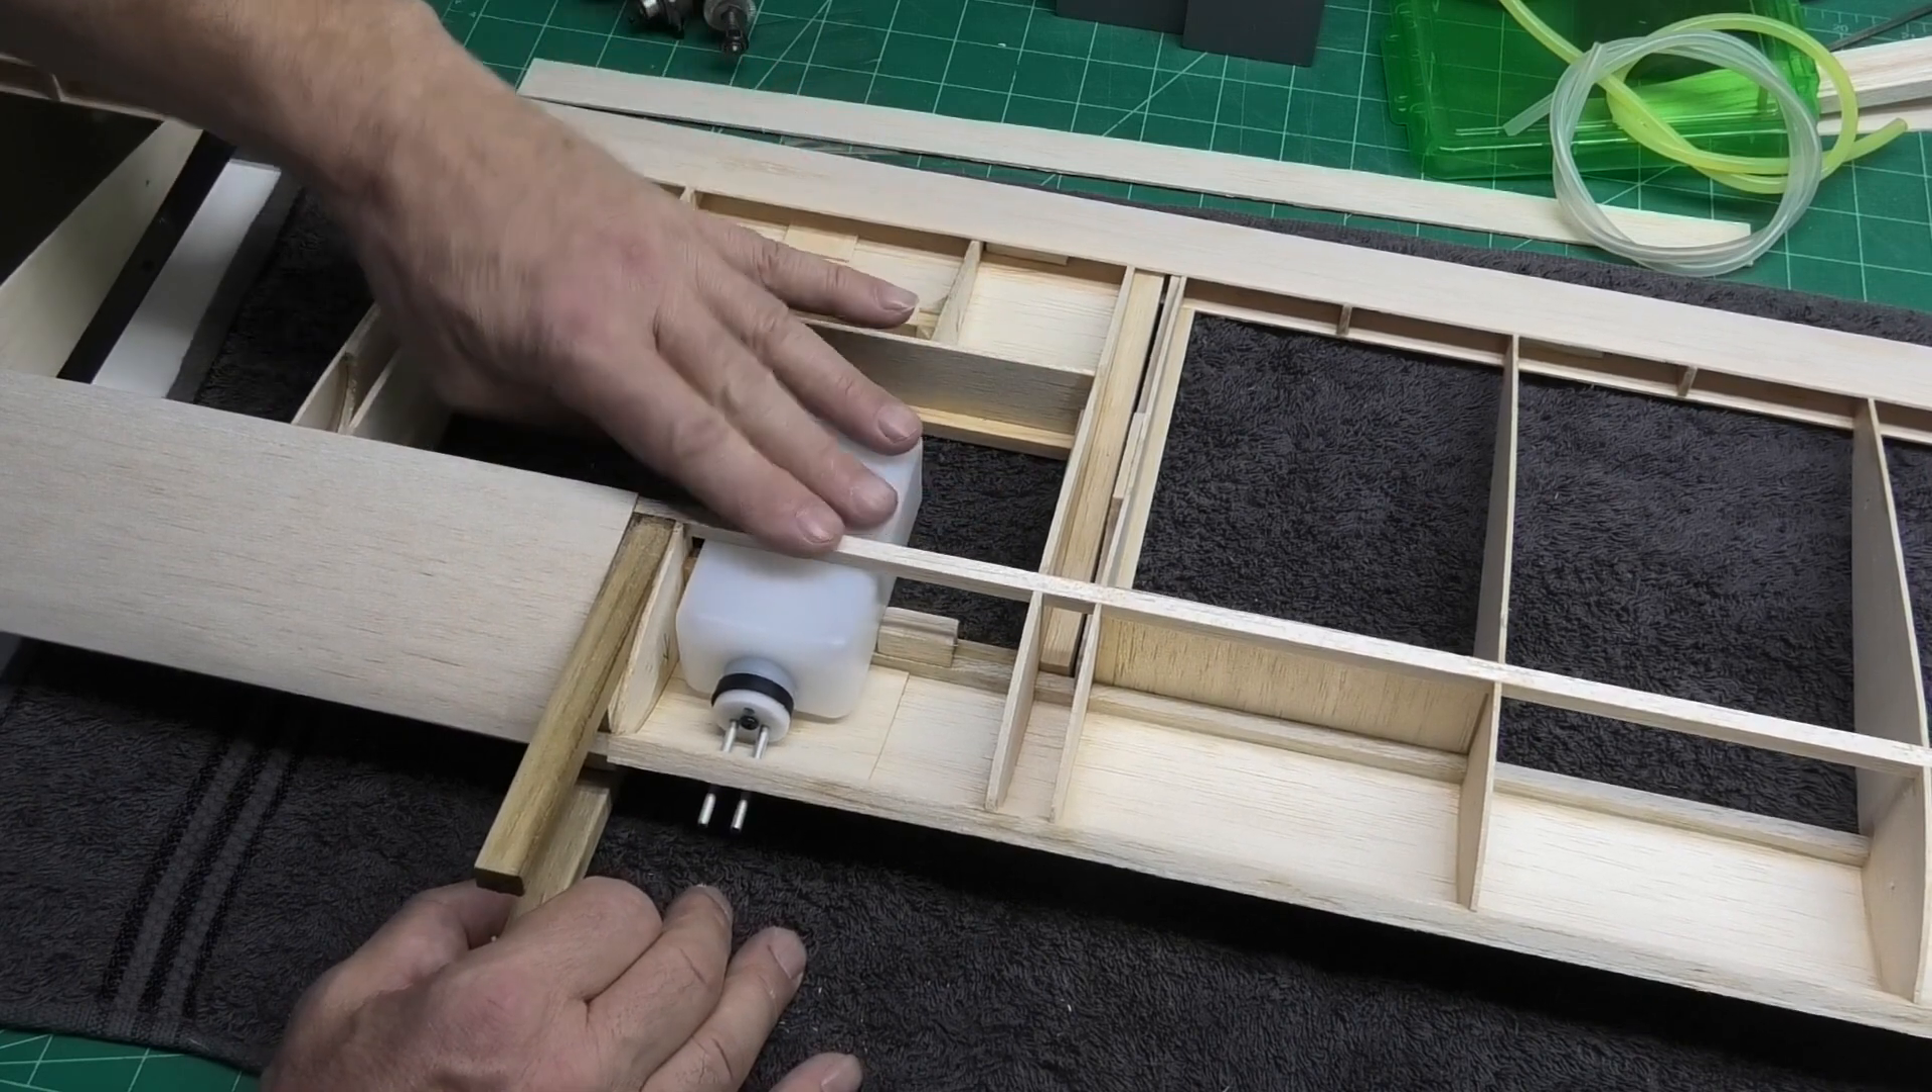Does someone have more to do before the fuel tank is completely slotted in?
No.